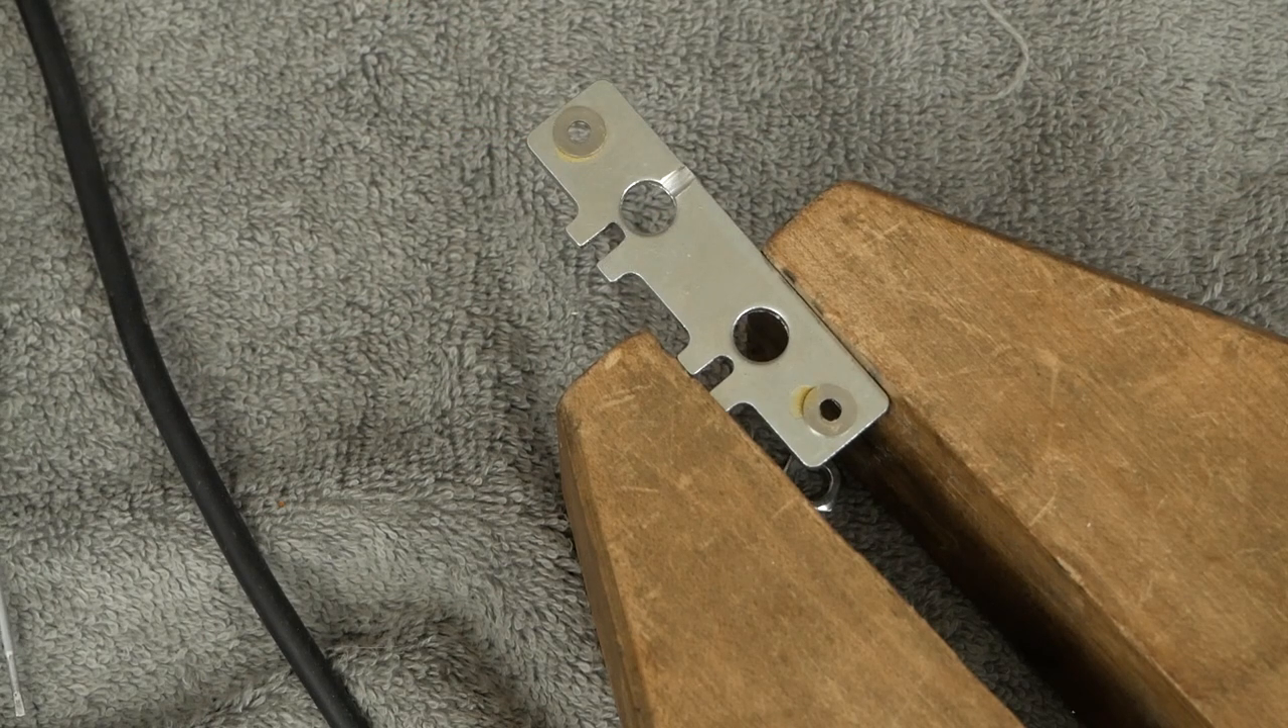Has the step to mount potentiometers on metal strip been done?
No.